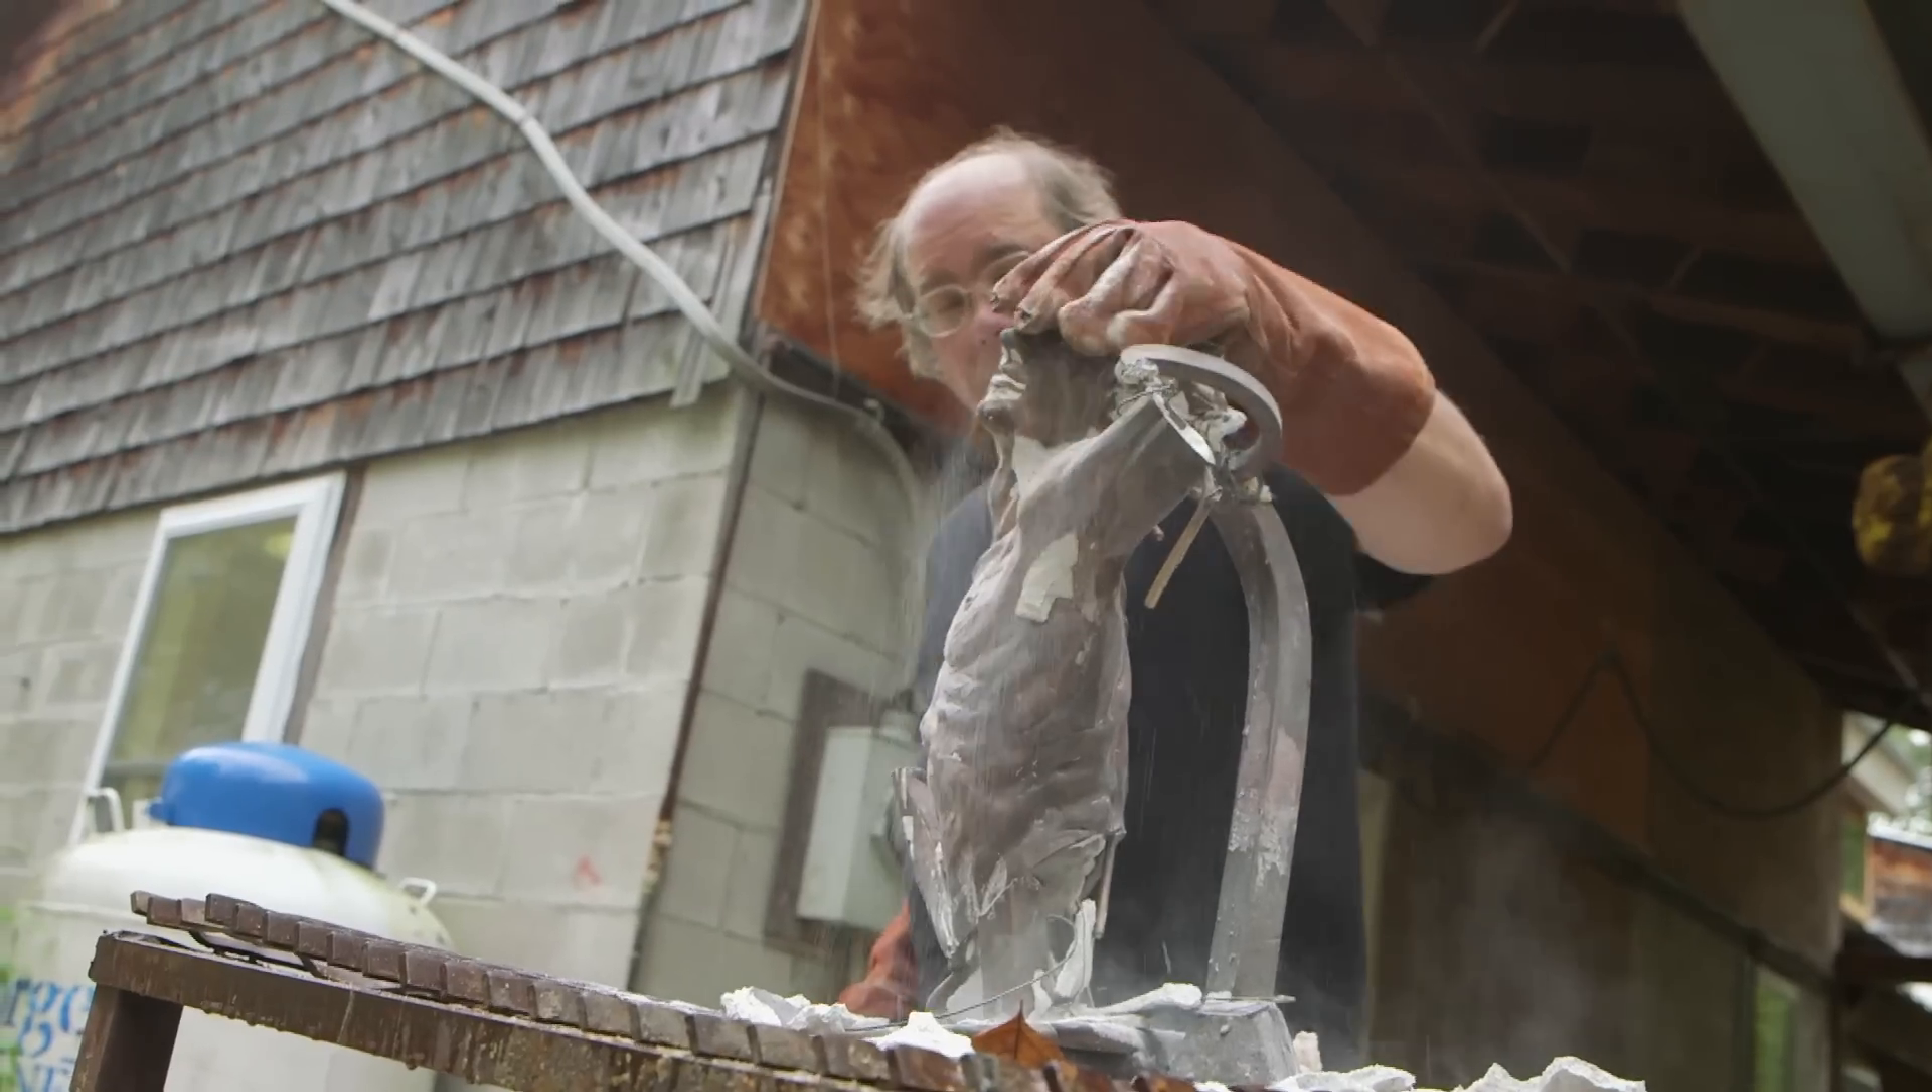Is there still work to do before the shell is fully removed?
Yes.